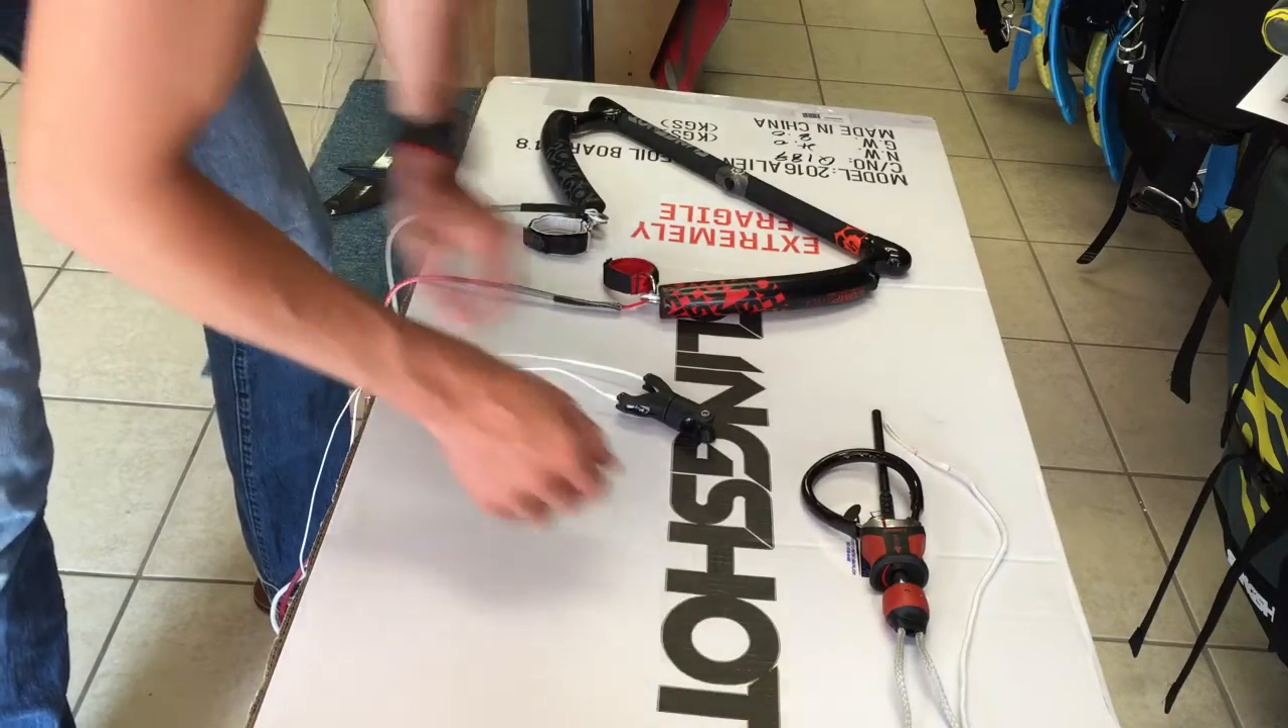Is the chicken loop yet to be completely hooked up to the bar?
Yes.